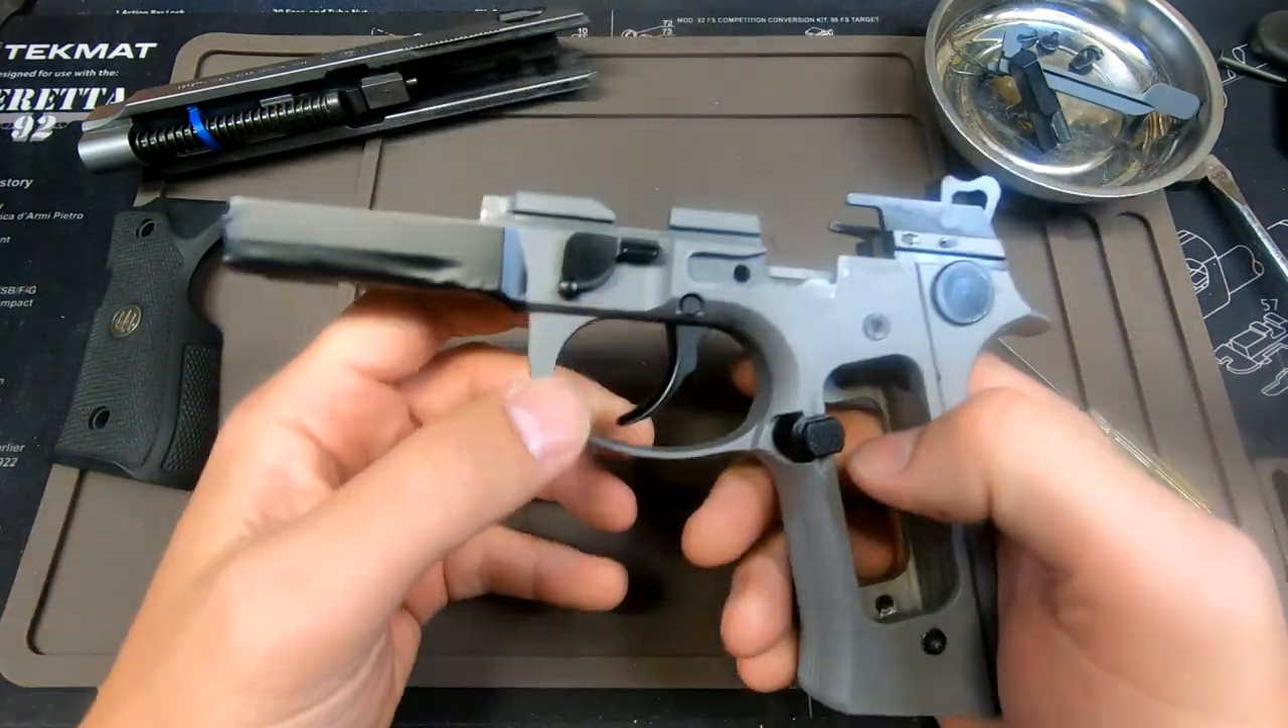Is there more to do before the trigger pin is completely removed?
Yes.